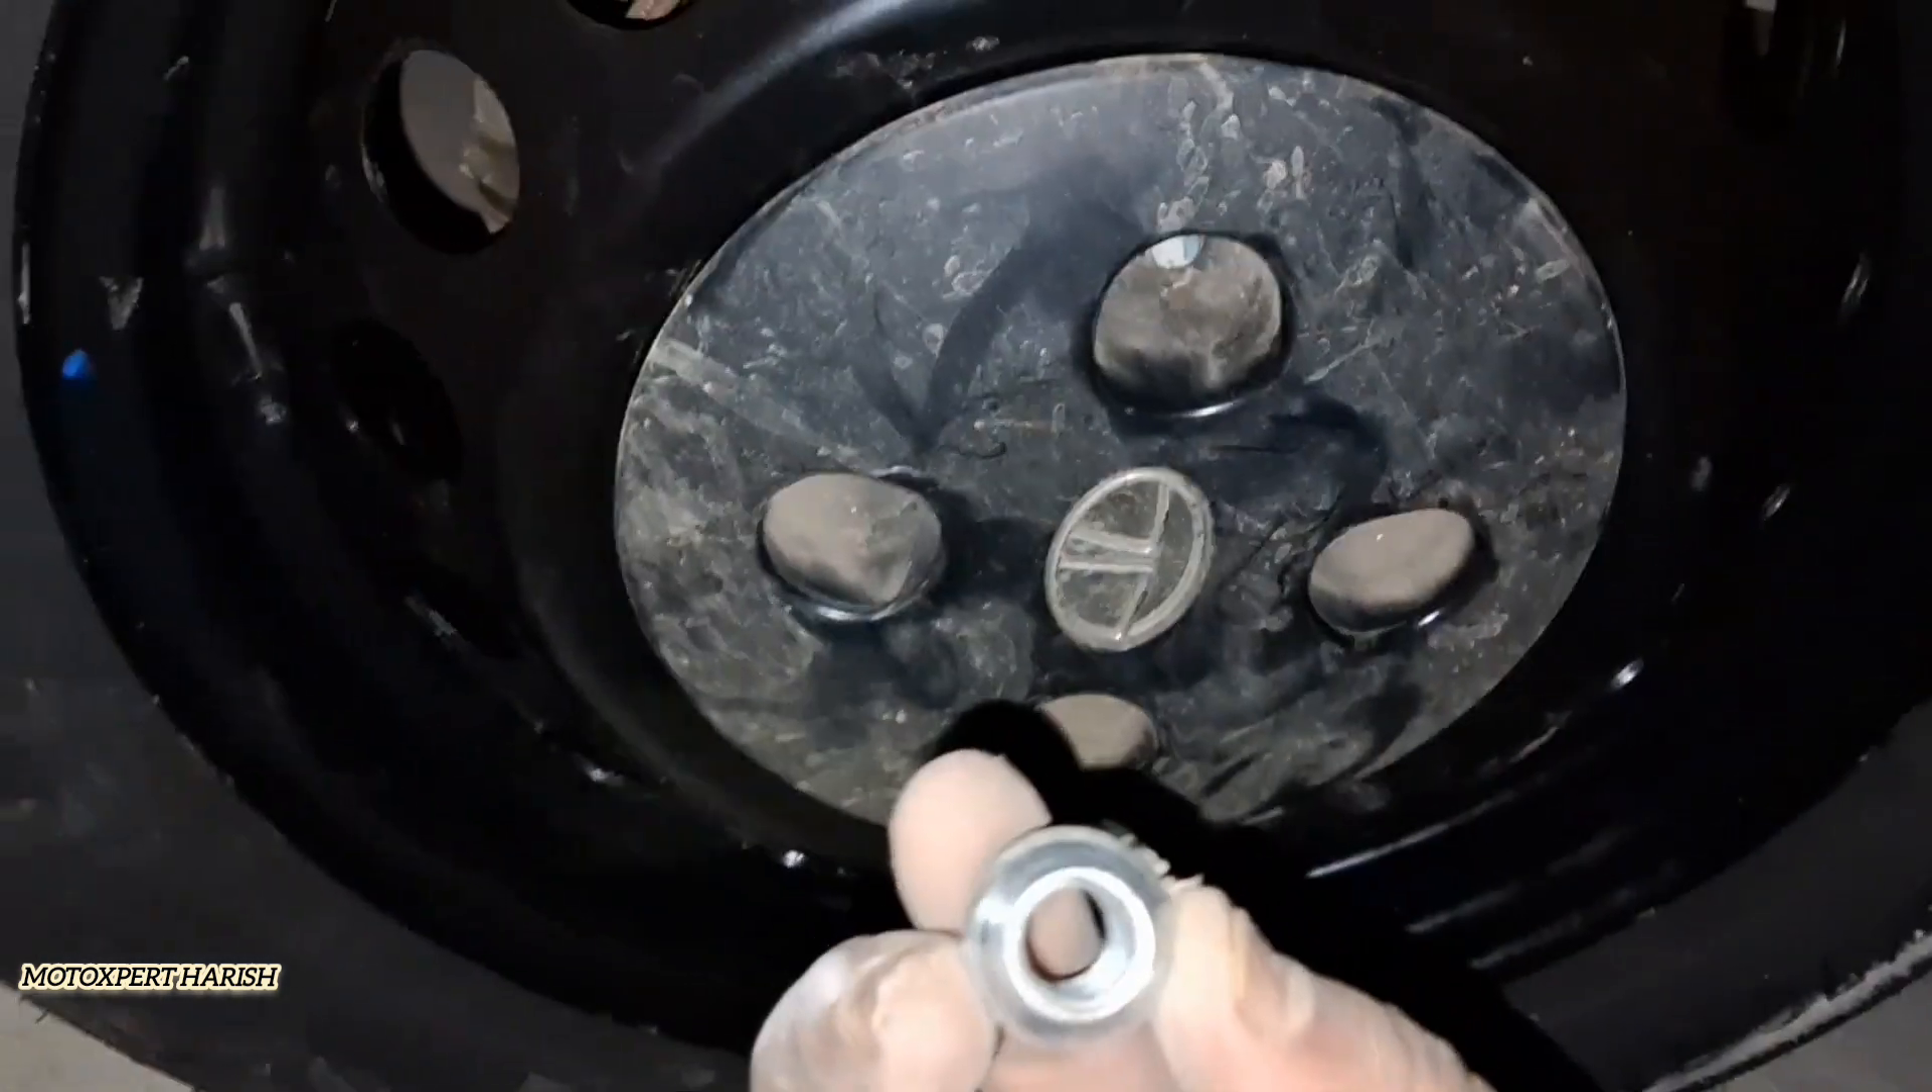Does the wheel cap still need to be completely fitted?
No.